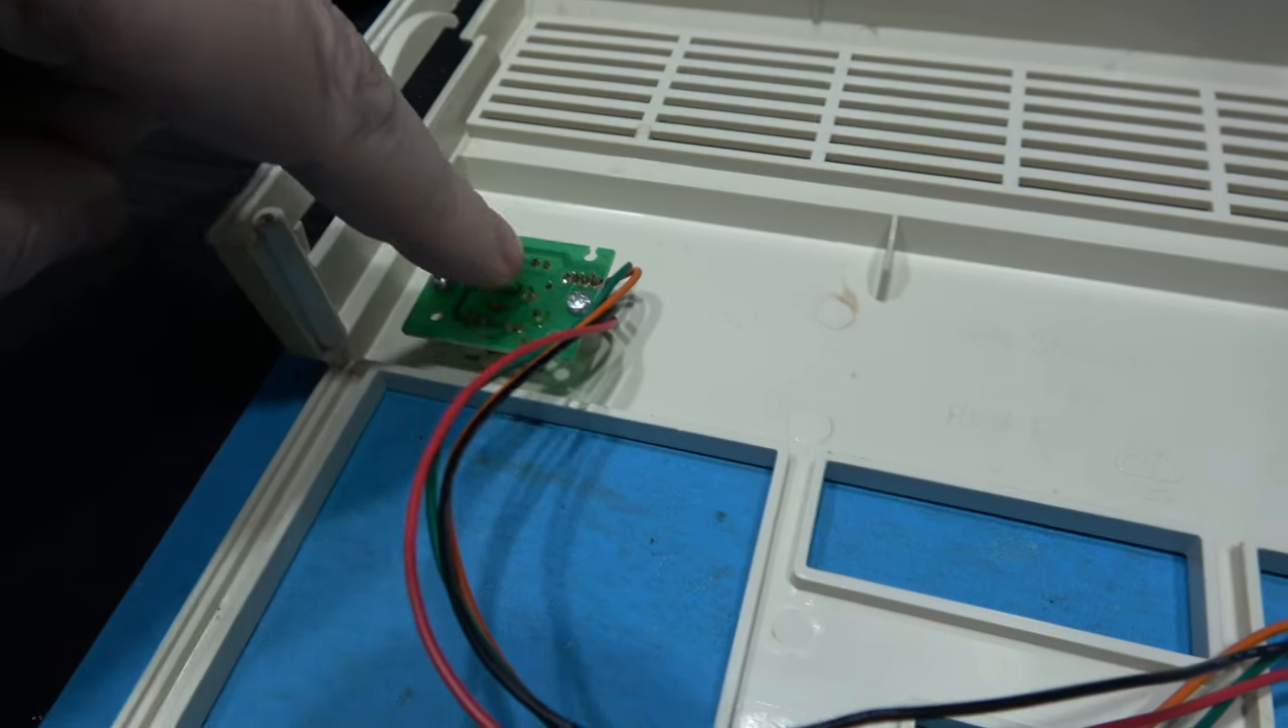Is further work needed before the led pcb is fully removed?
Yes.